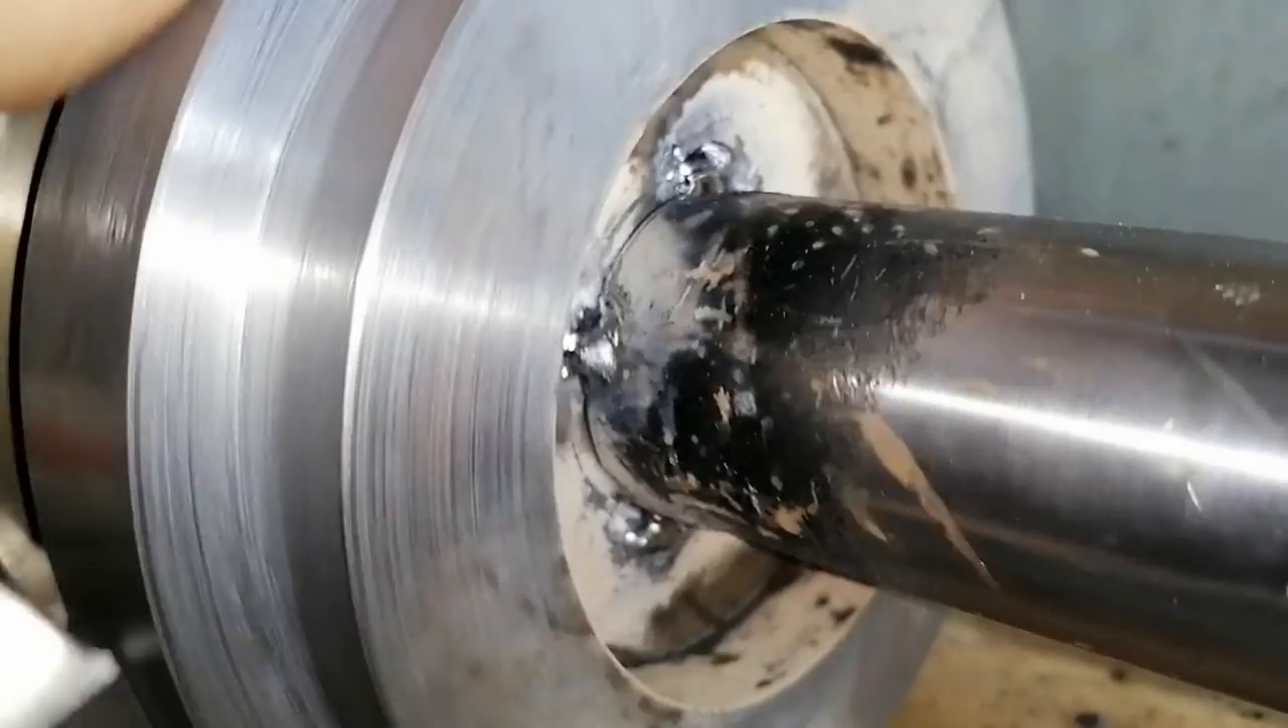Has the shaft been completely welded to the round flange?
No.